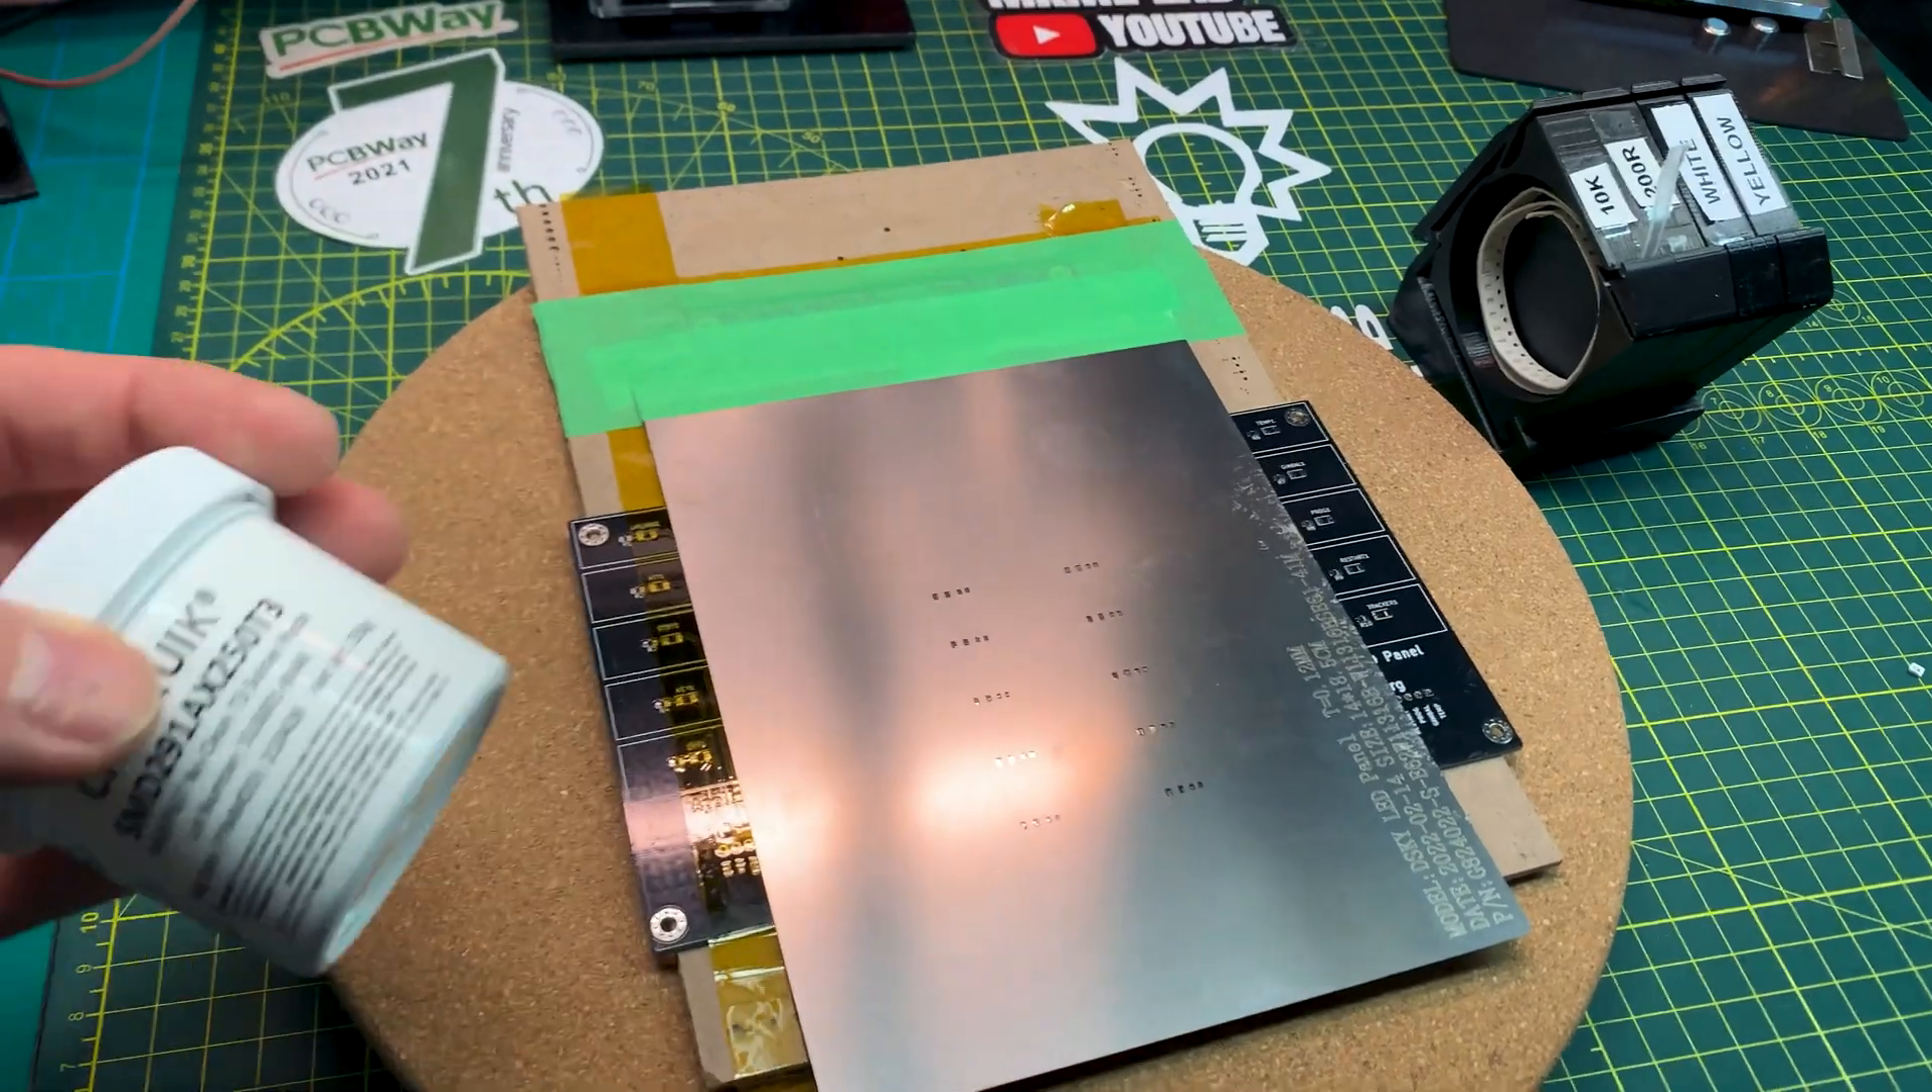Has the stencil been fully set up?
Yes.